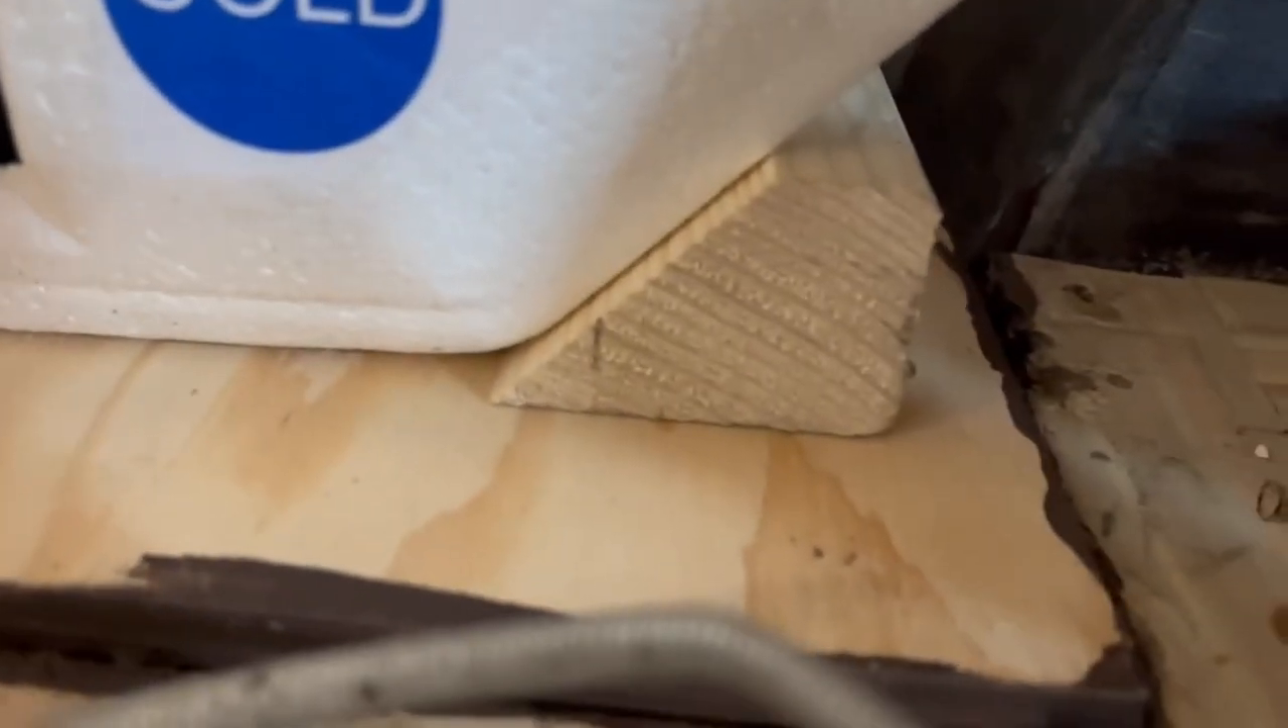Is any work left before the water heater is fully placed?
No.